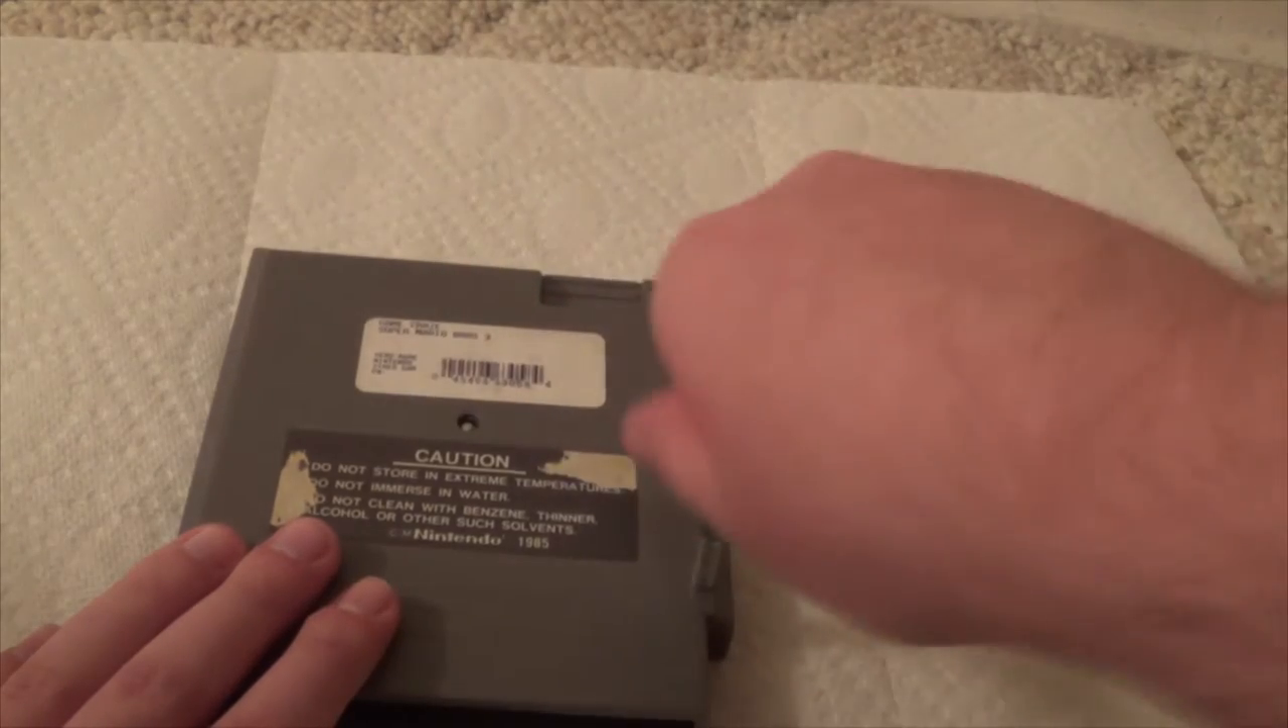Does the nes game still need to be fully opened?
Yes.